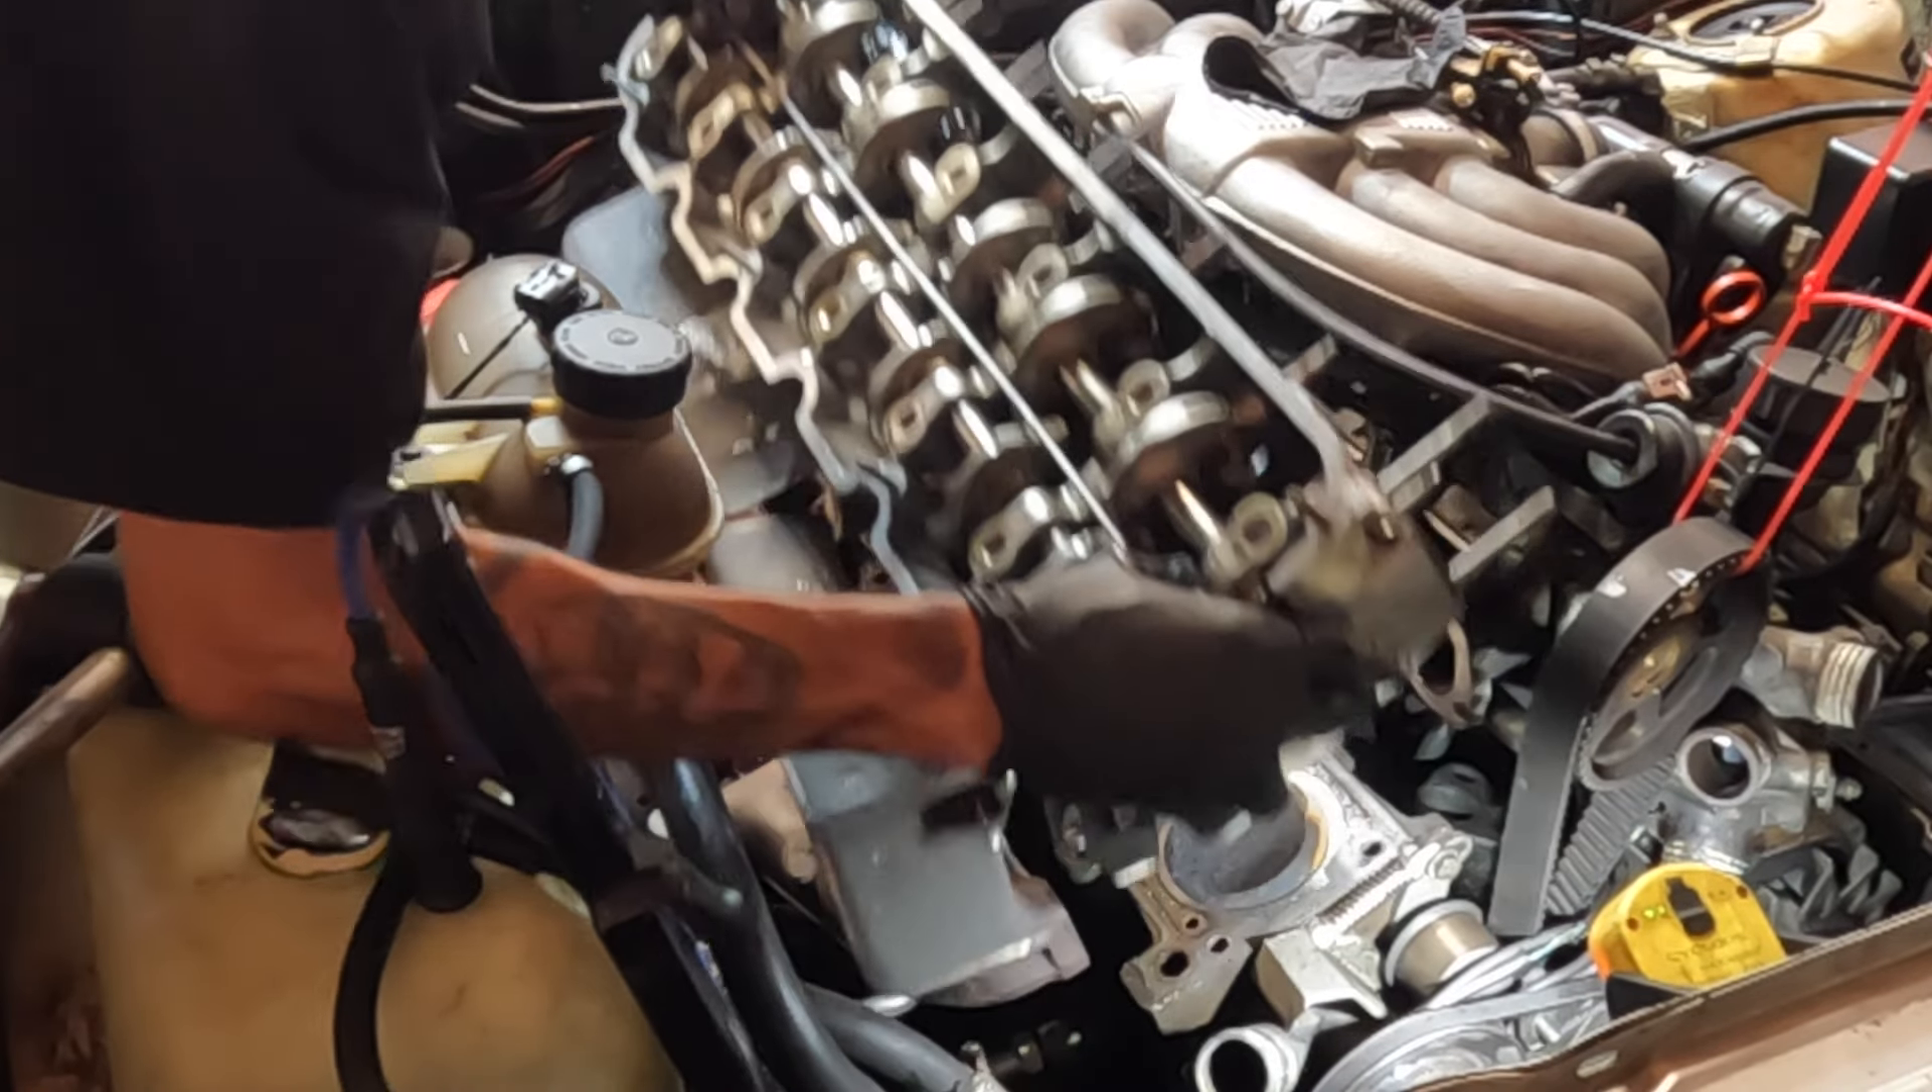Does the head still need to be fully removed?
Yes.